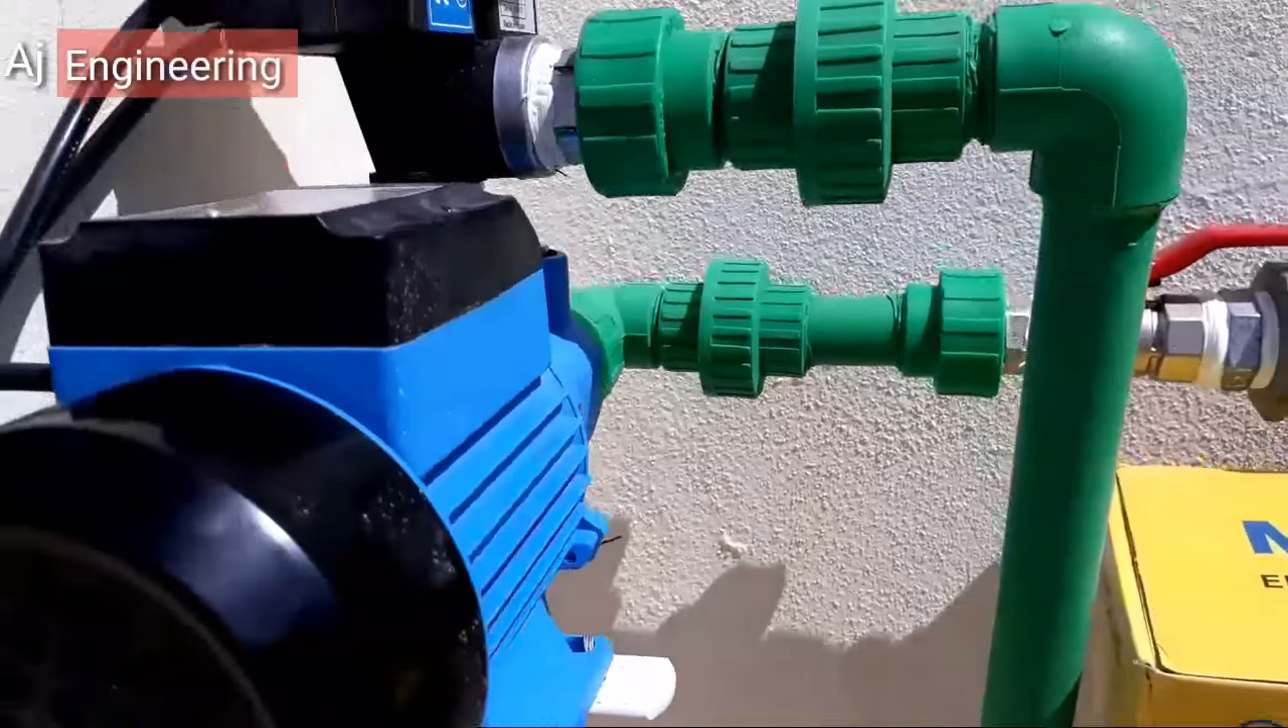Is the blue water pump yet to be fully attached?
No.